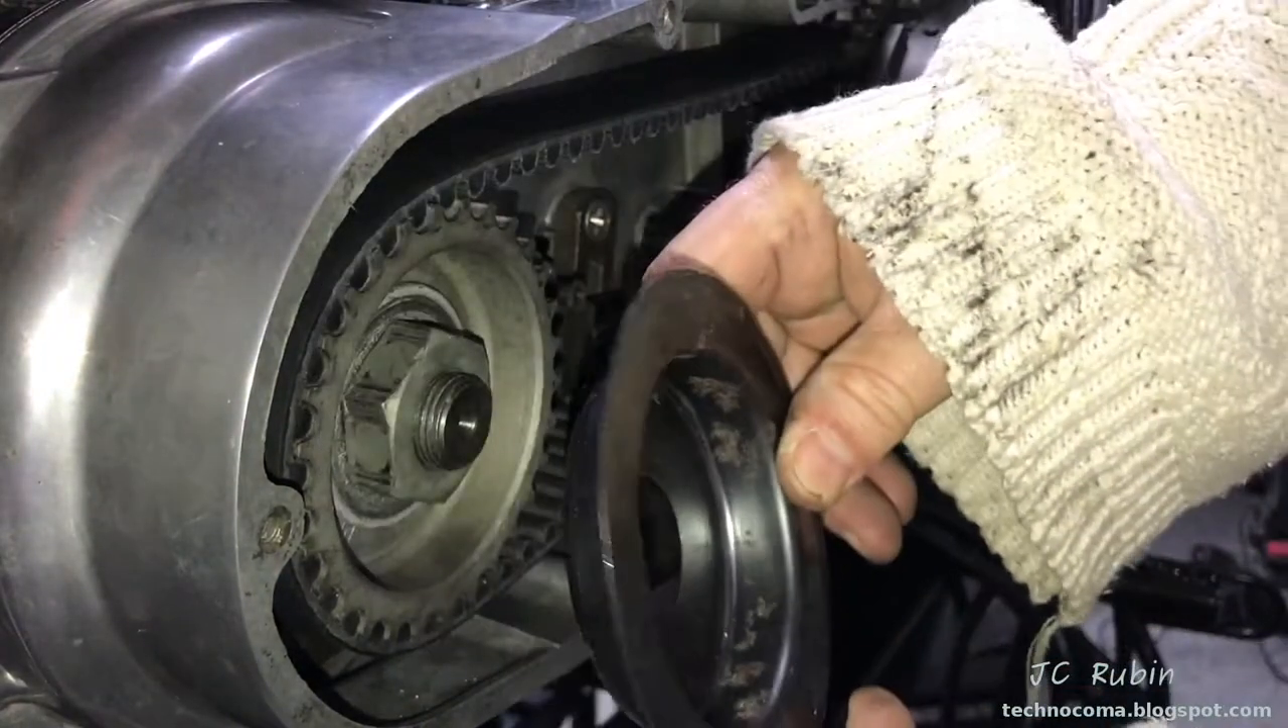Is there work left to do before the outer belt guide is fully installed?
Yes.